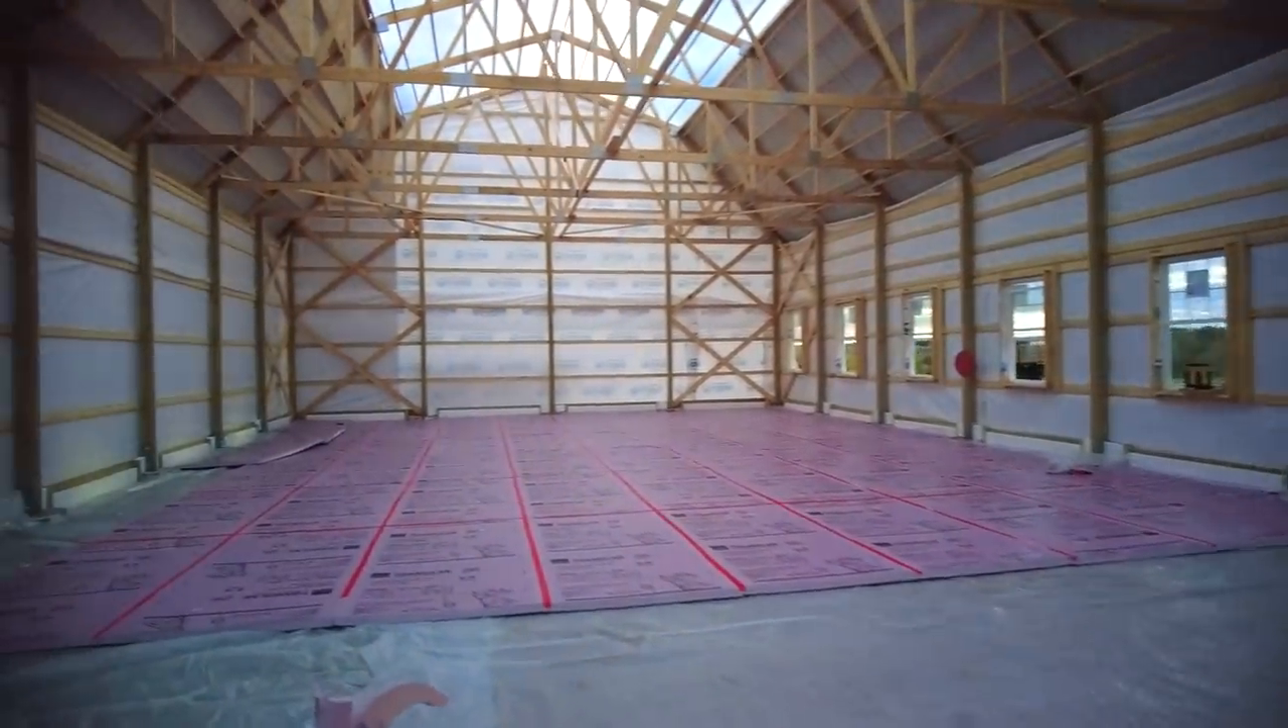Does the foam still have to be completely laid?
Yes.